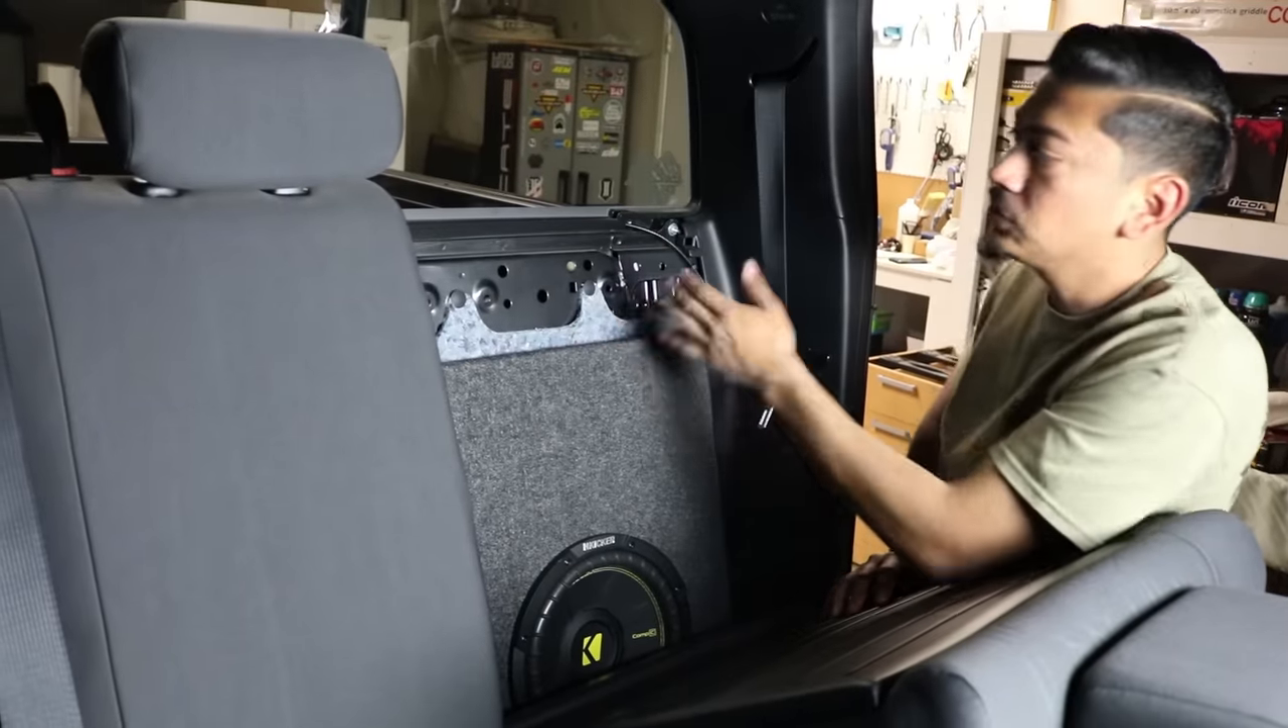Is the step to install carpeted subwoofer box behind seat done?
Yes.